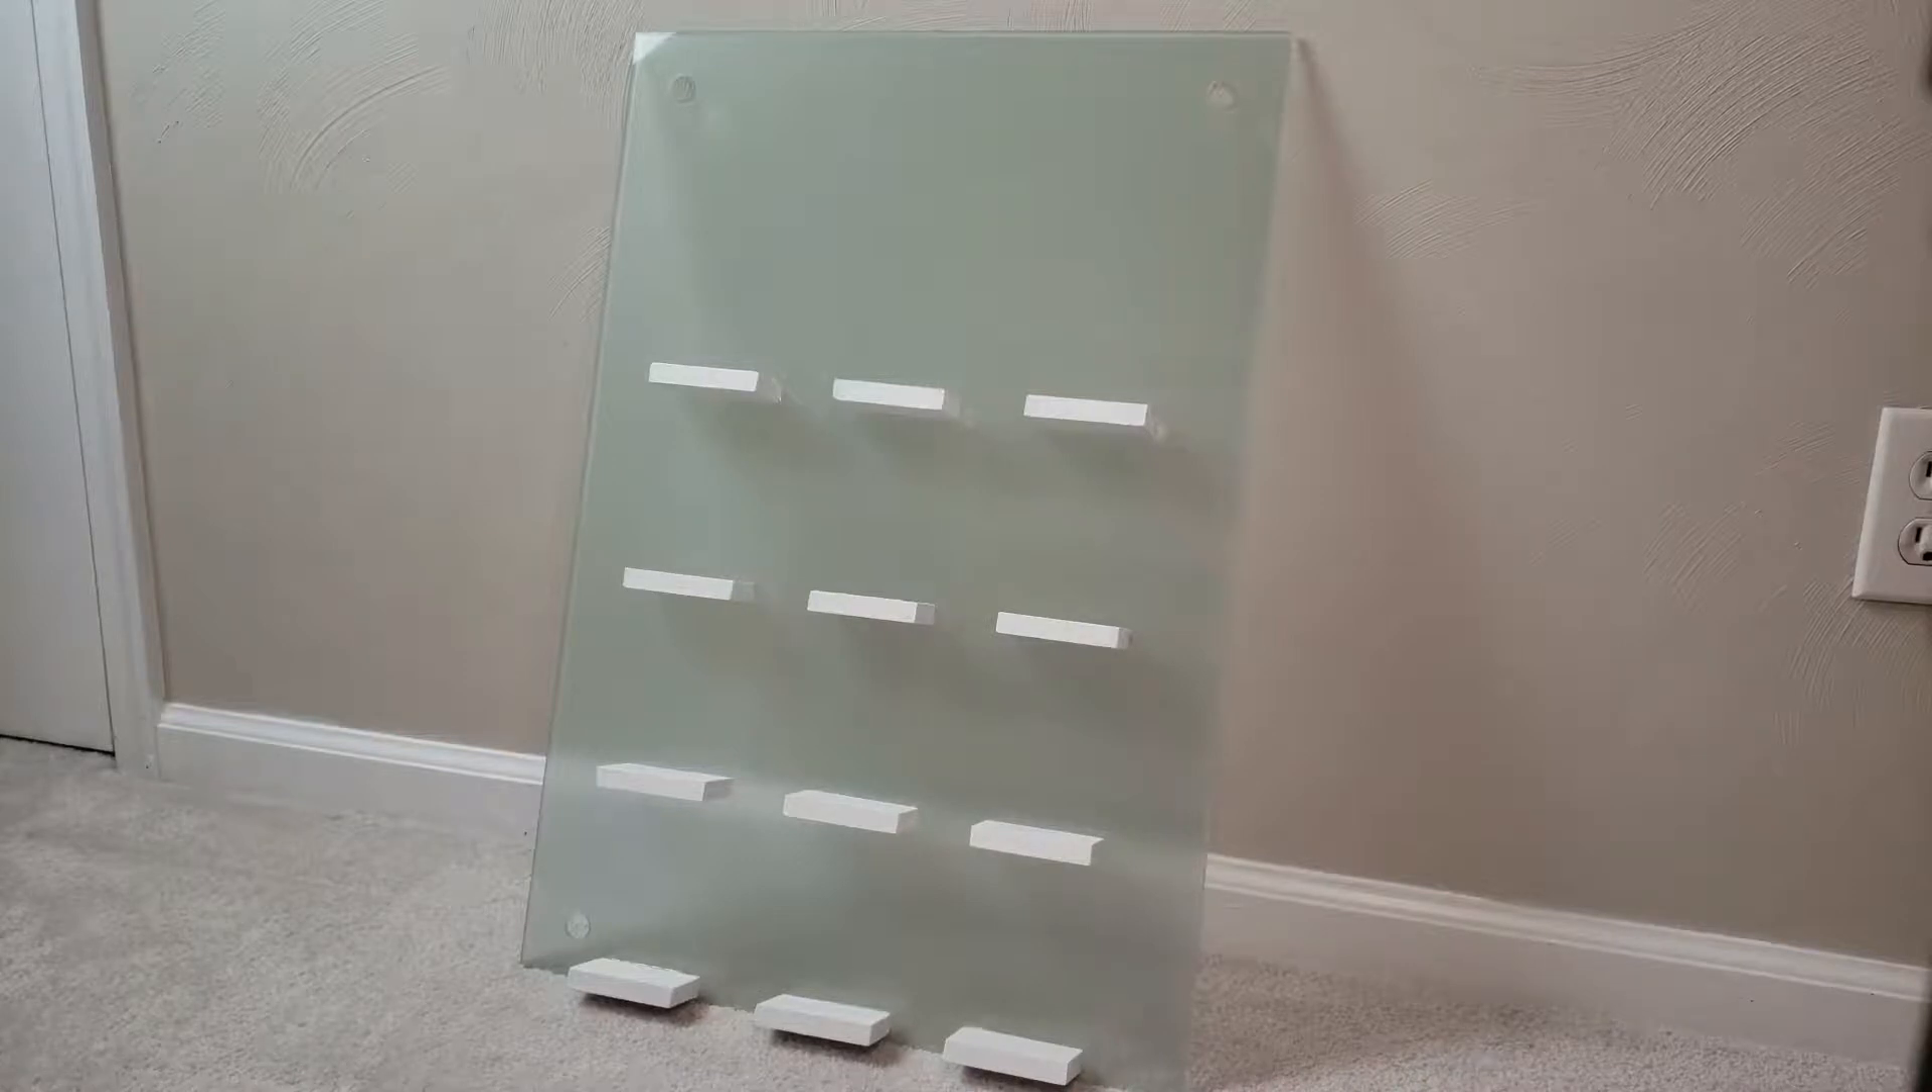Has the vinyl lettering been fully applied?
No.